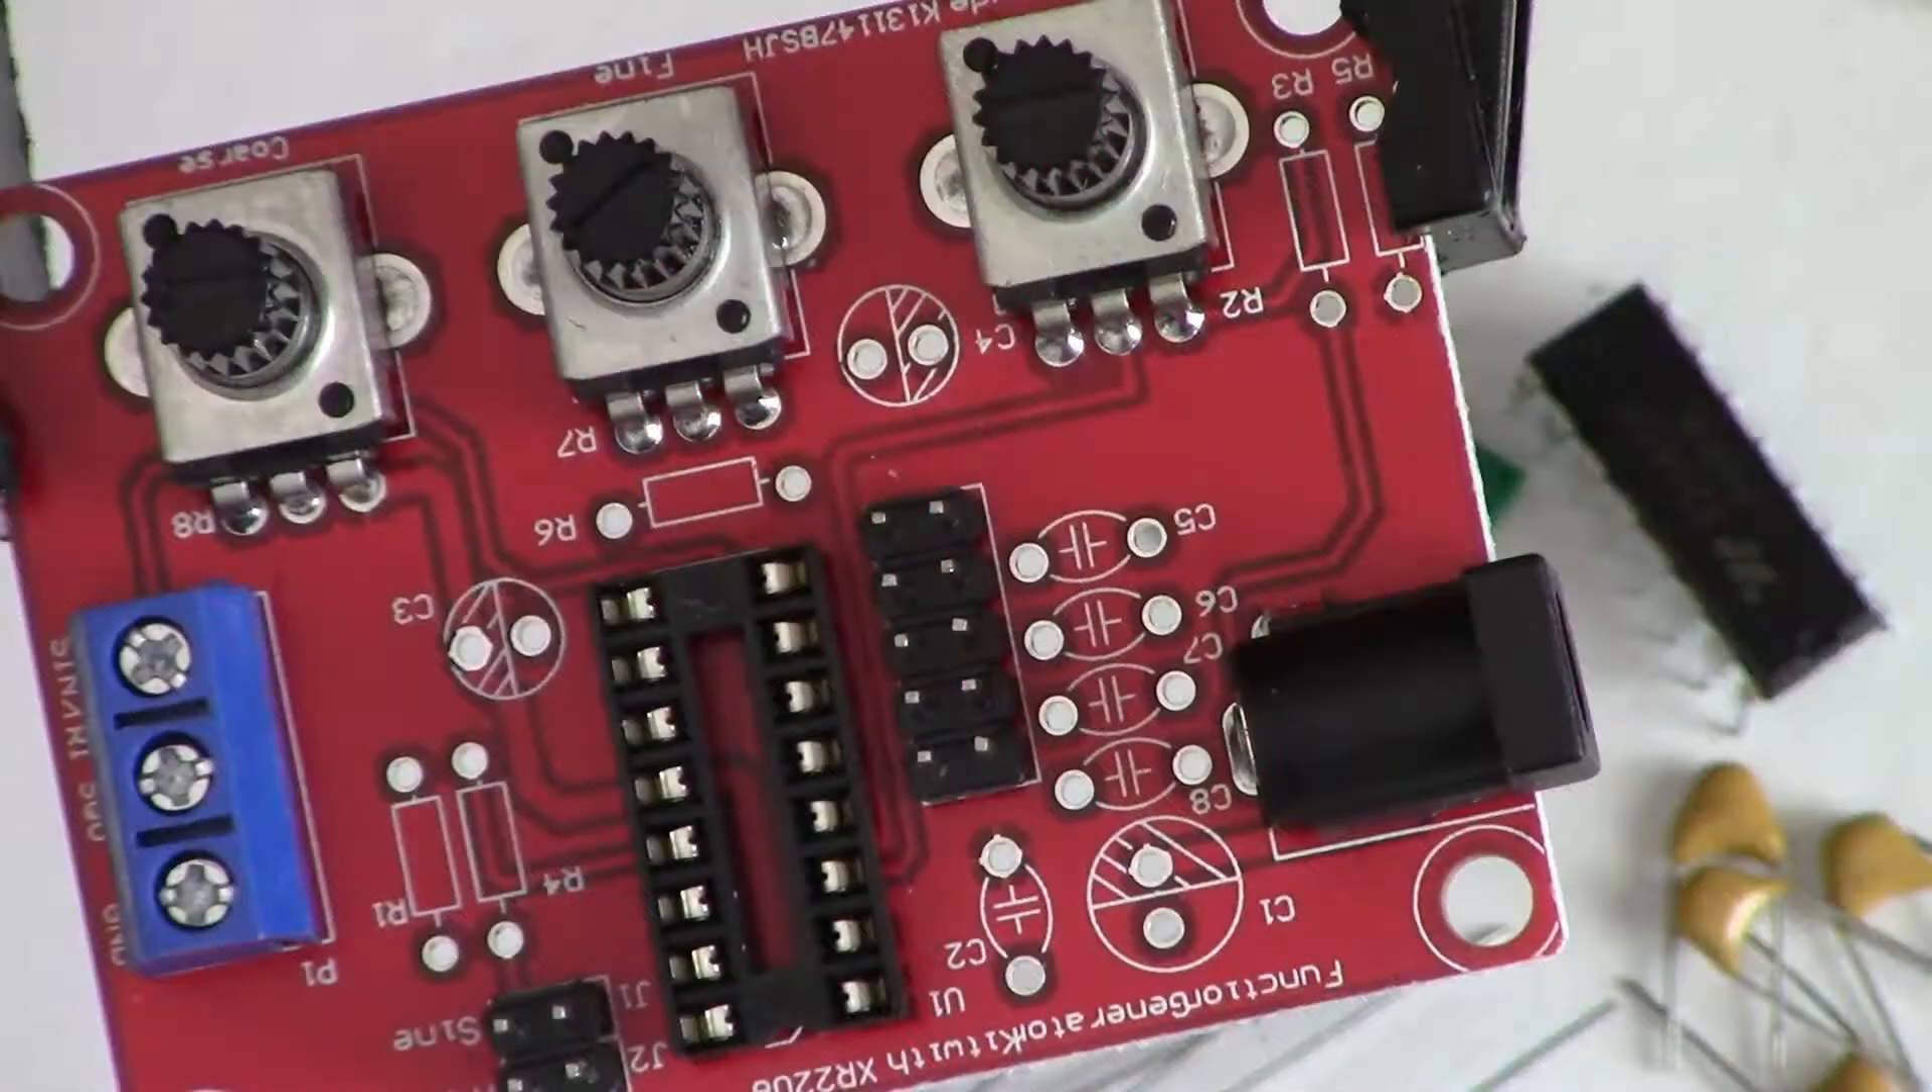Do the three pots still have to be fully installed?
No.